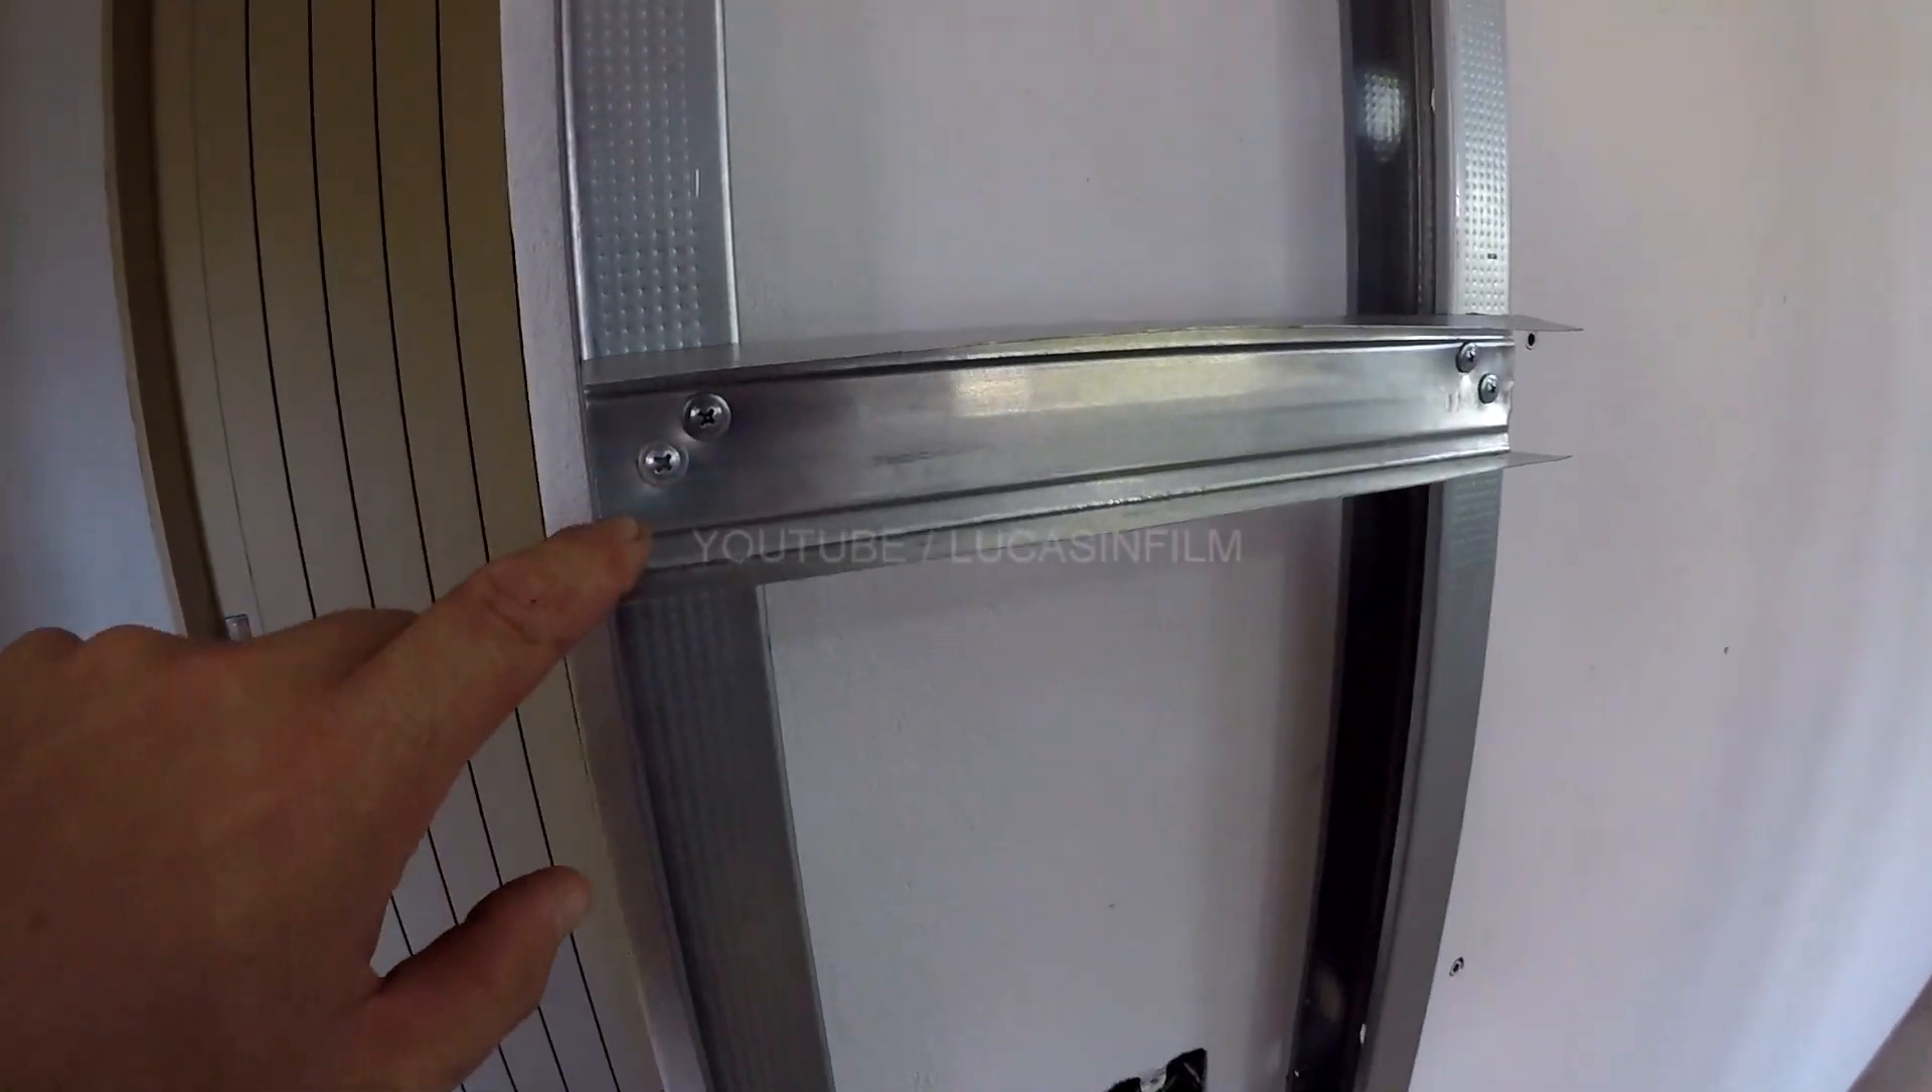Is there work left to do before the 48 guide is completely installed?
No.